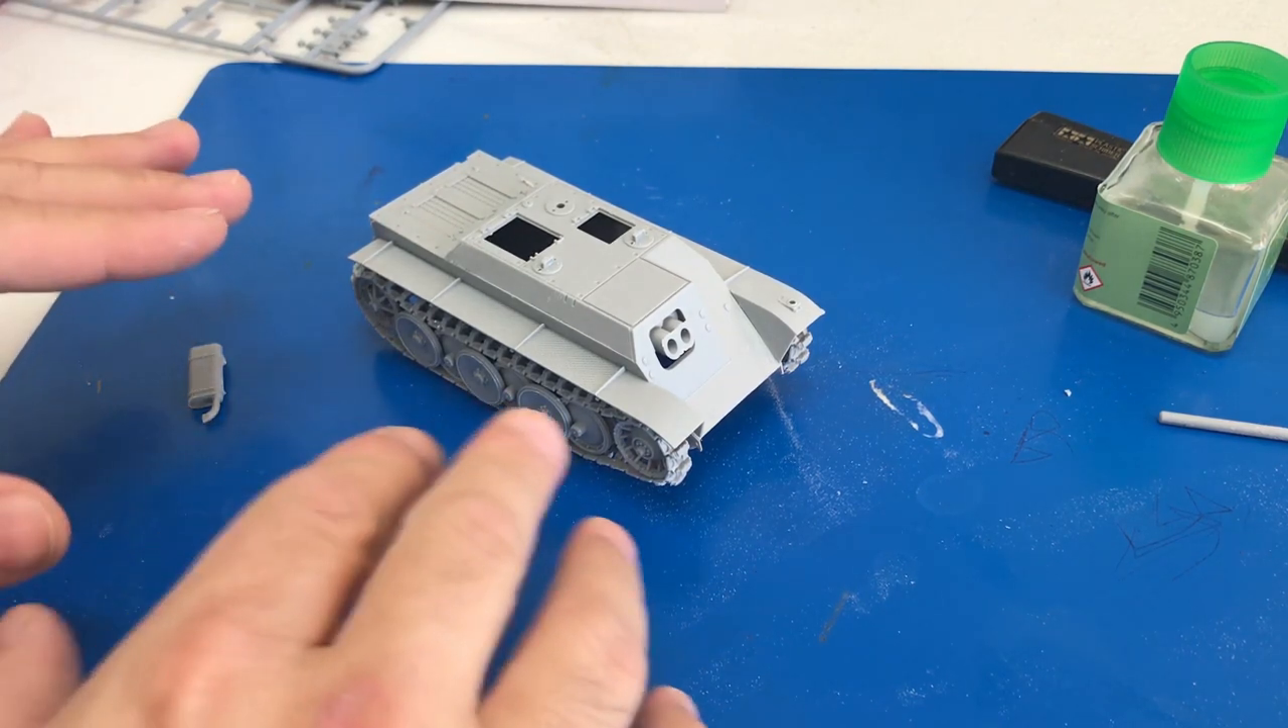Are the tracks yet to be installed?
No.